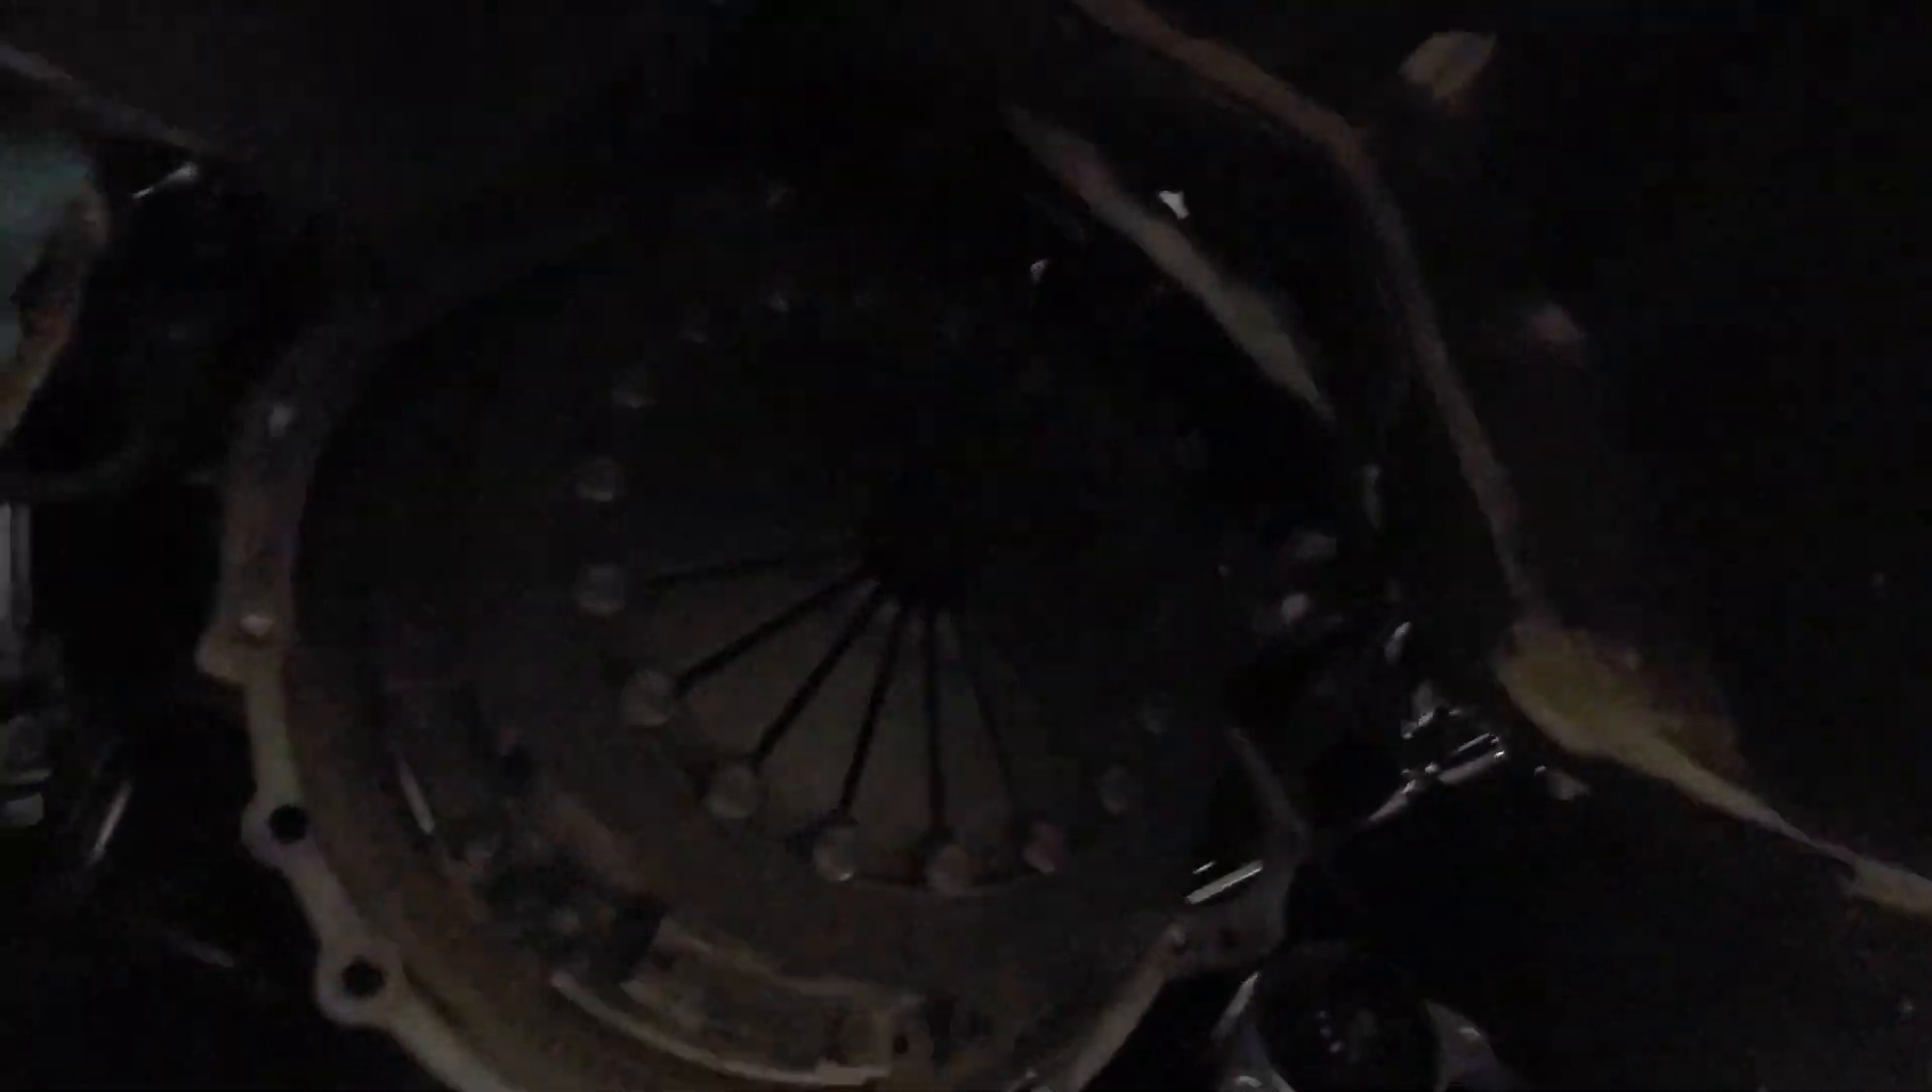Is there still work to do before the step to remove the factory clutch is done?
Yes.